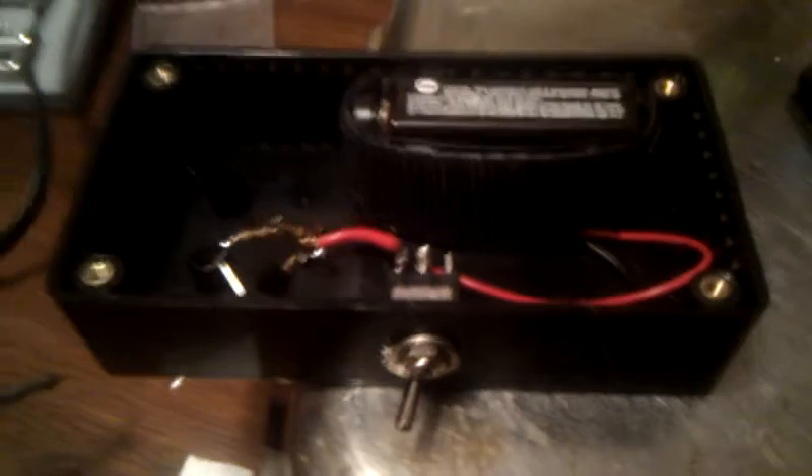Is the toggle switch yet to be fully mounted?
No.